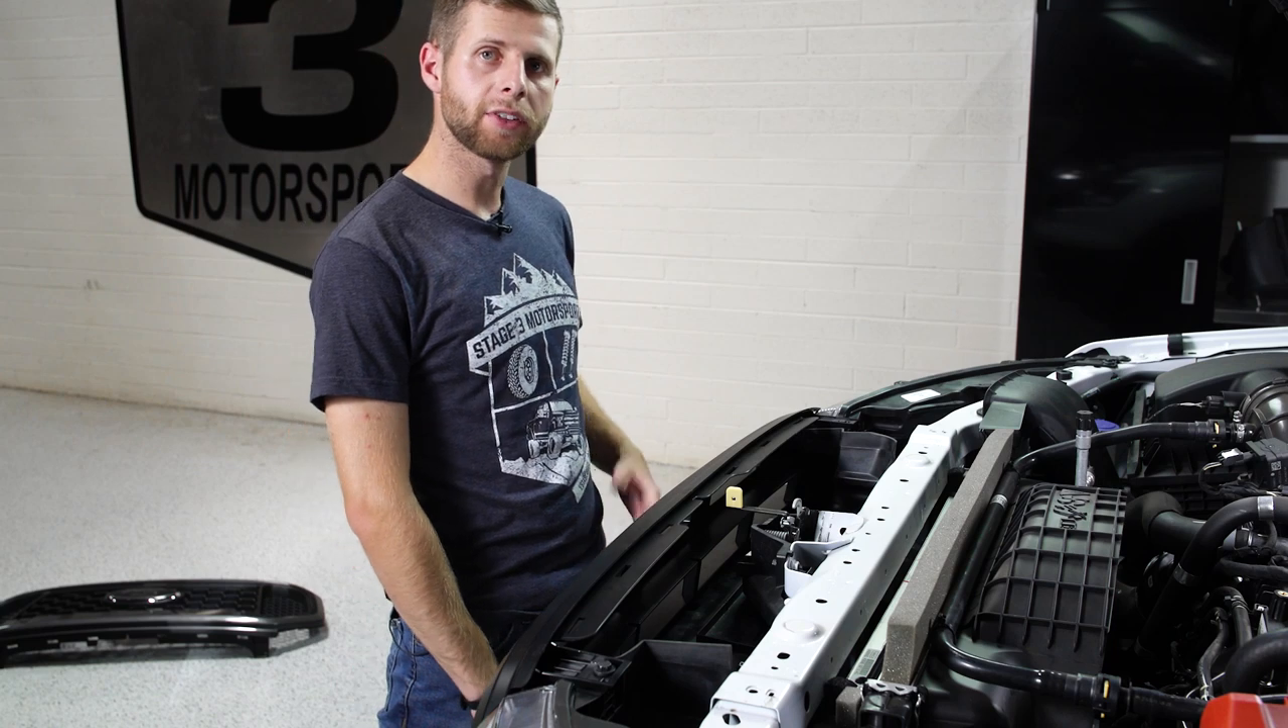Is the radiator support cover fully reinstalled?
No.